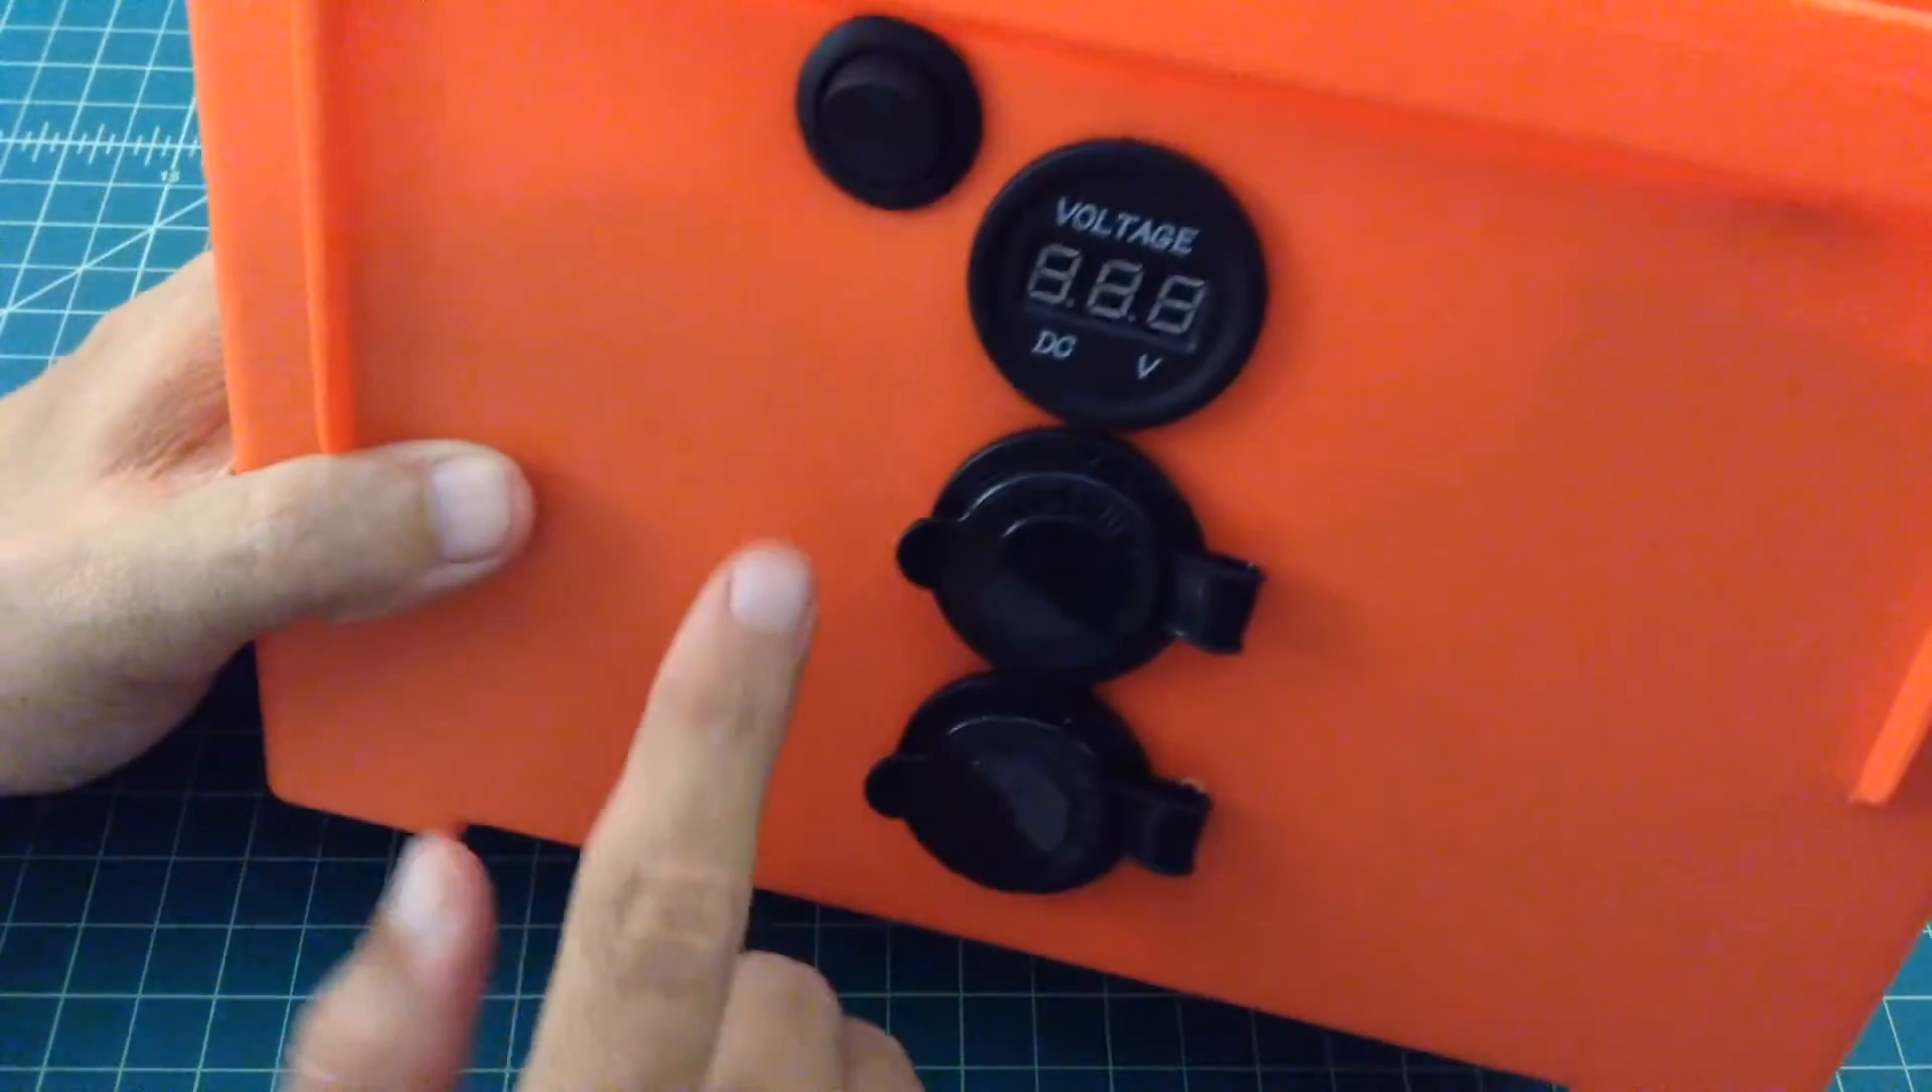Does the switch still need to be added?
No.